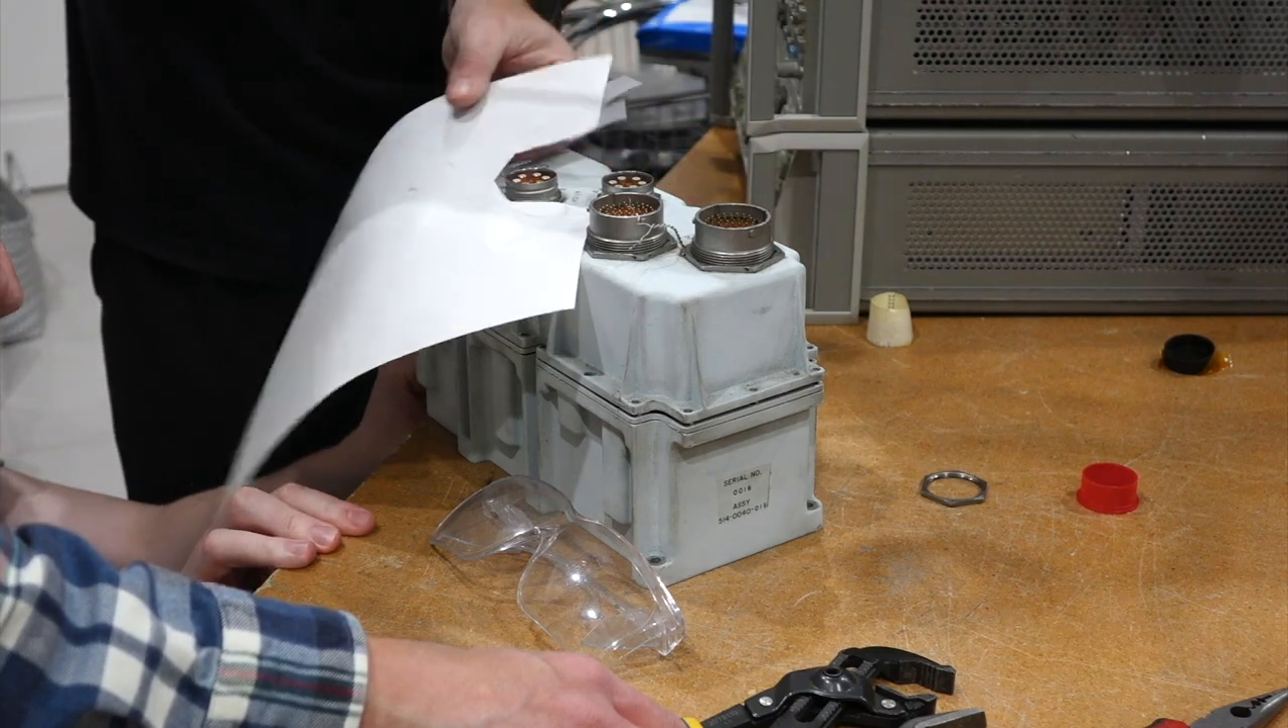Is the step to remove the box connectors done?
No.